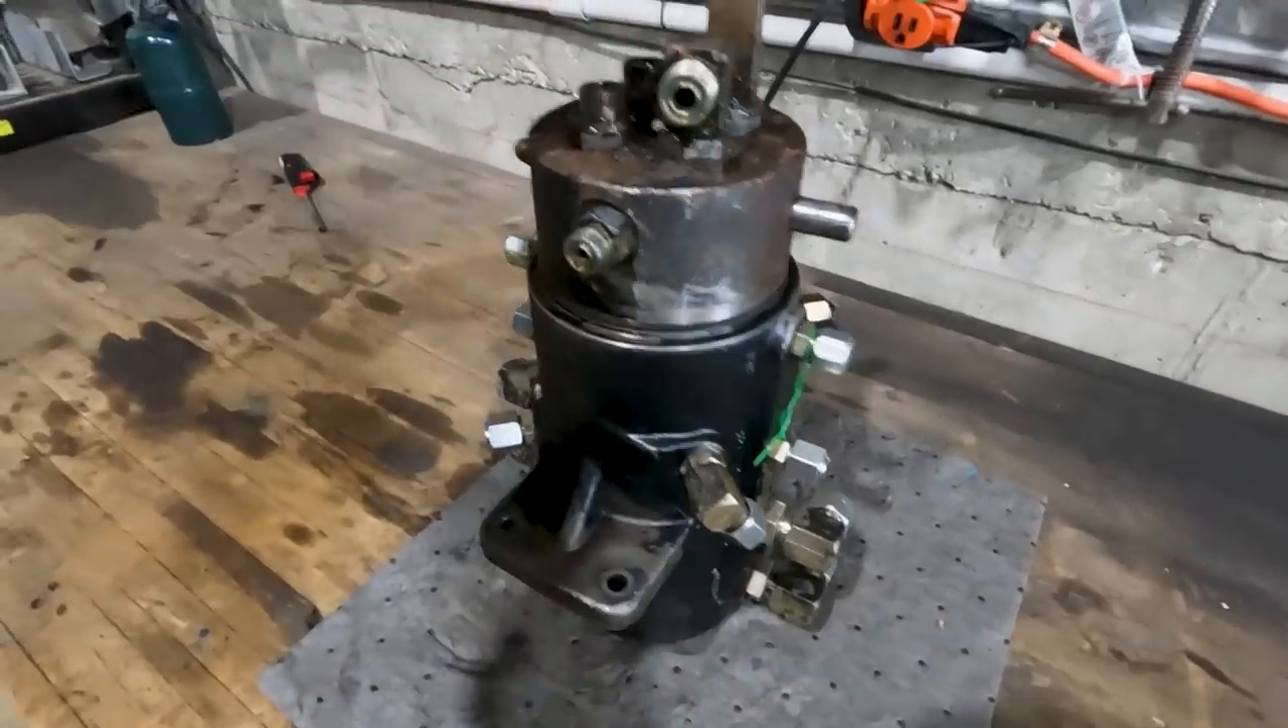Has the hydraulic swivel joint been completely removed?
Yes.